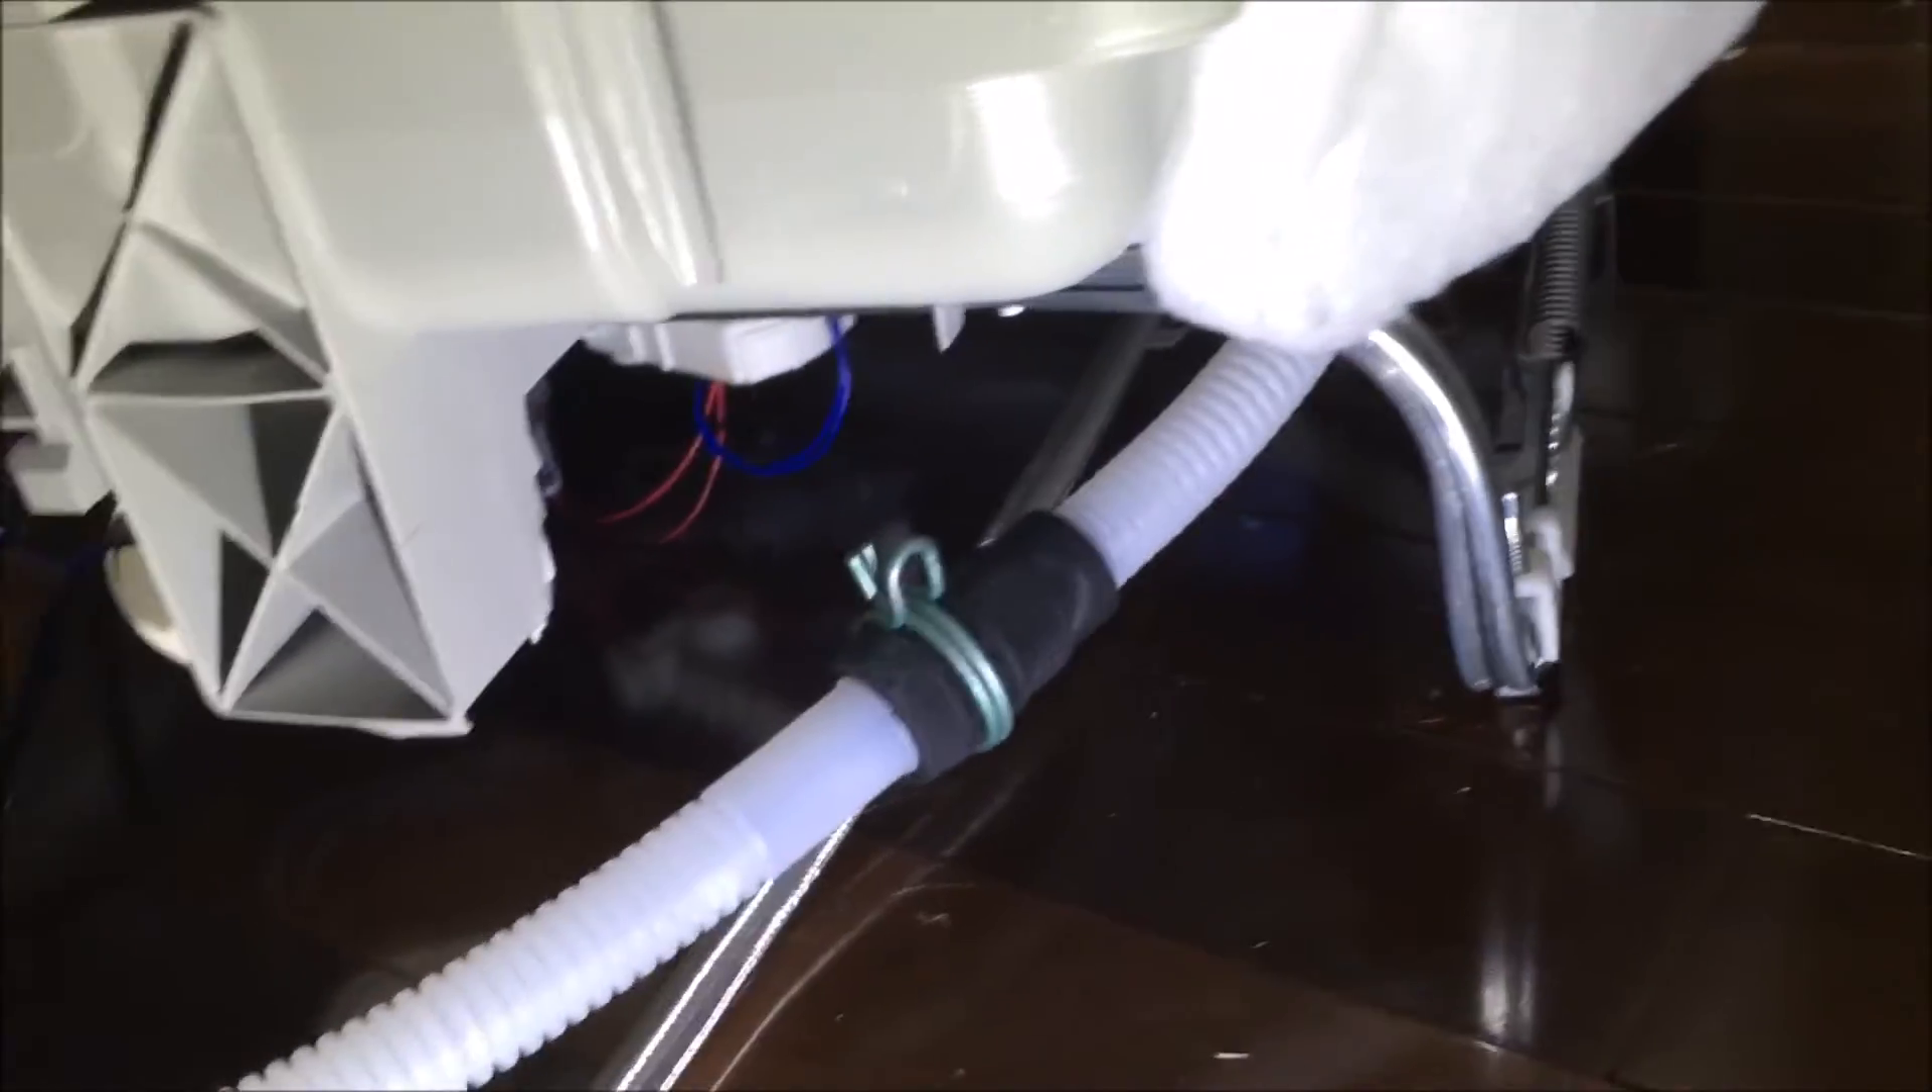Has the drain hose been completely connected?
Yes.